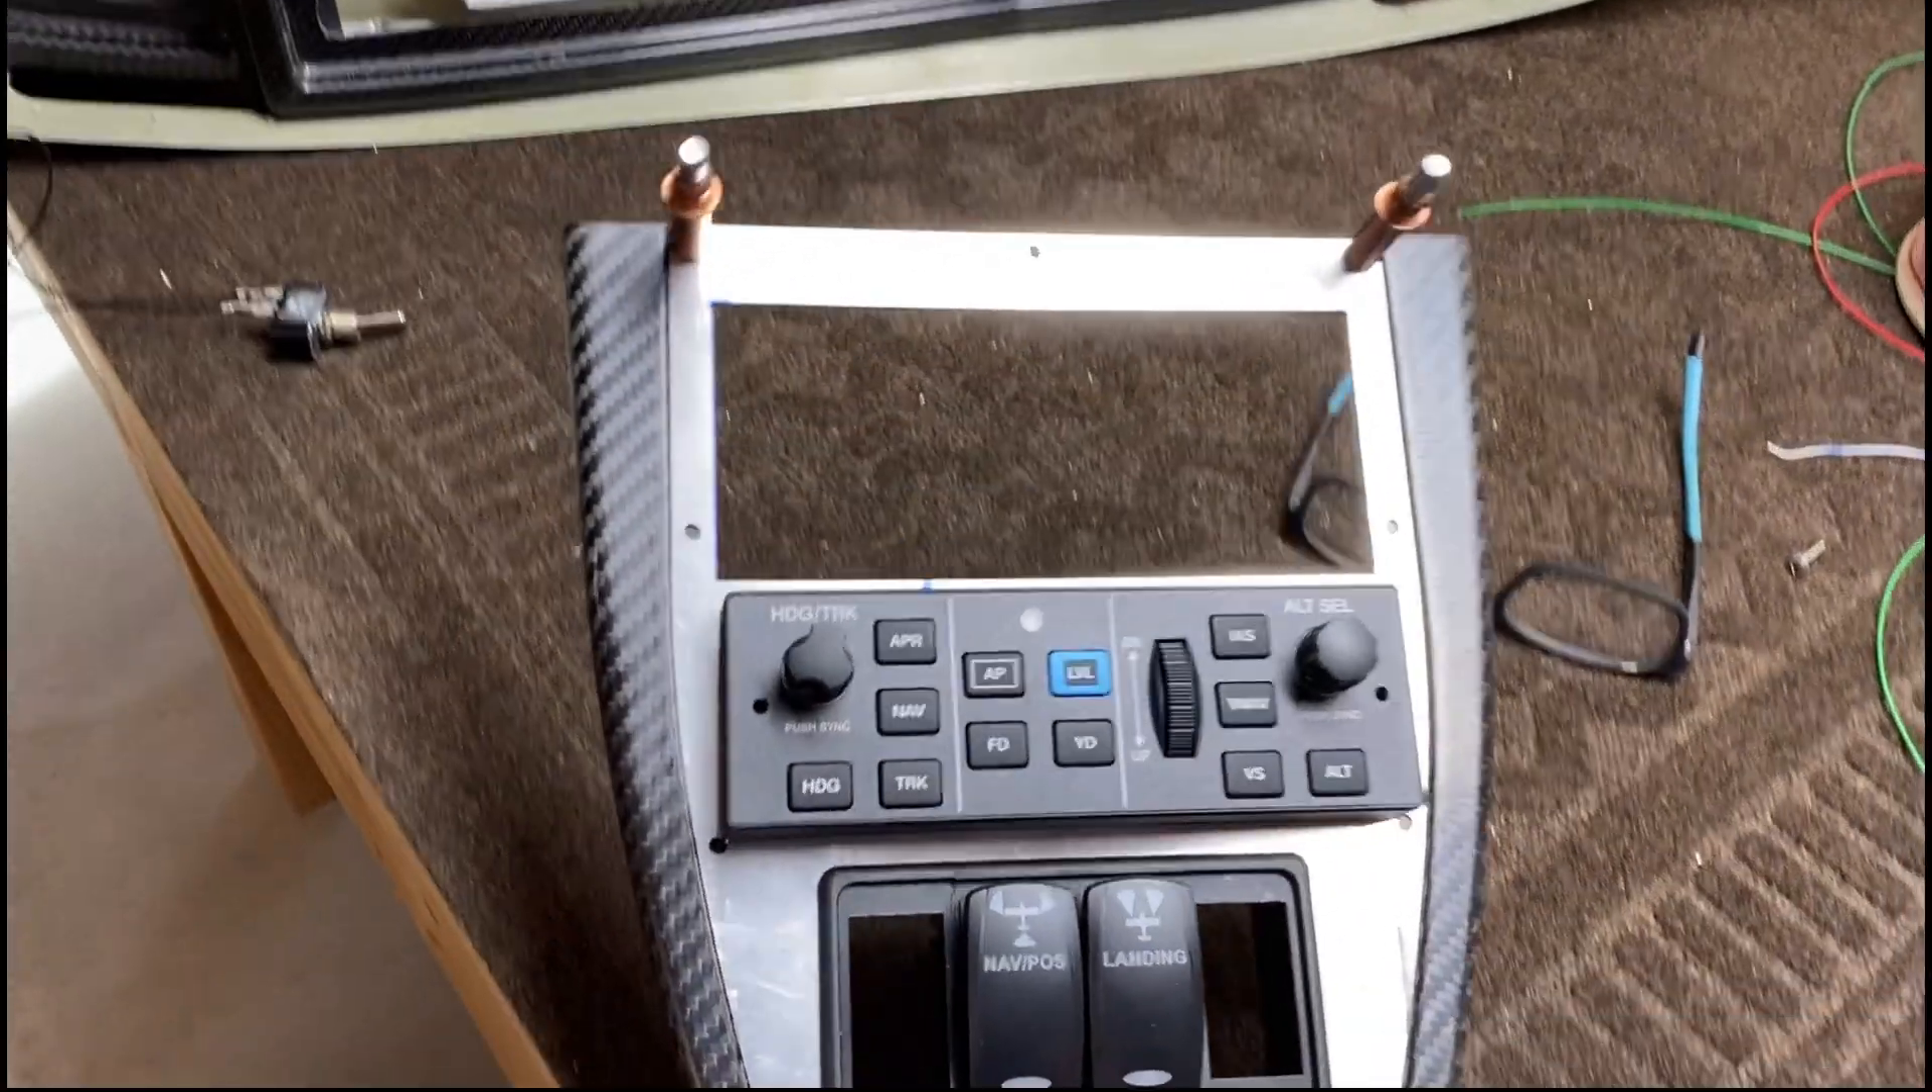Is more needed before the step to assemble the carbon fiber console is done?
Yes.